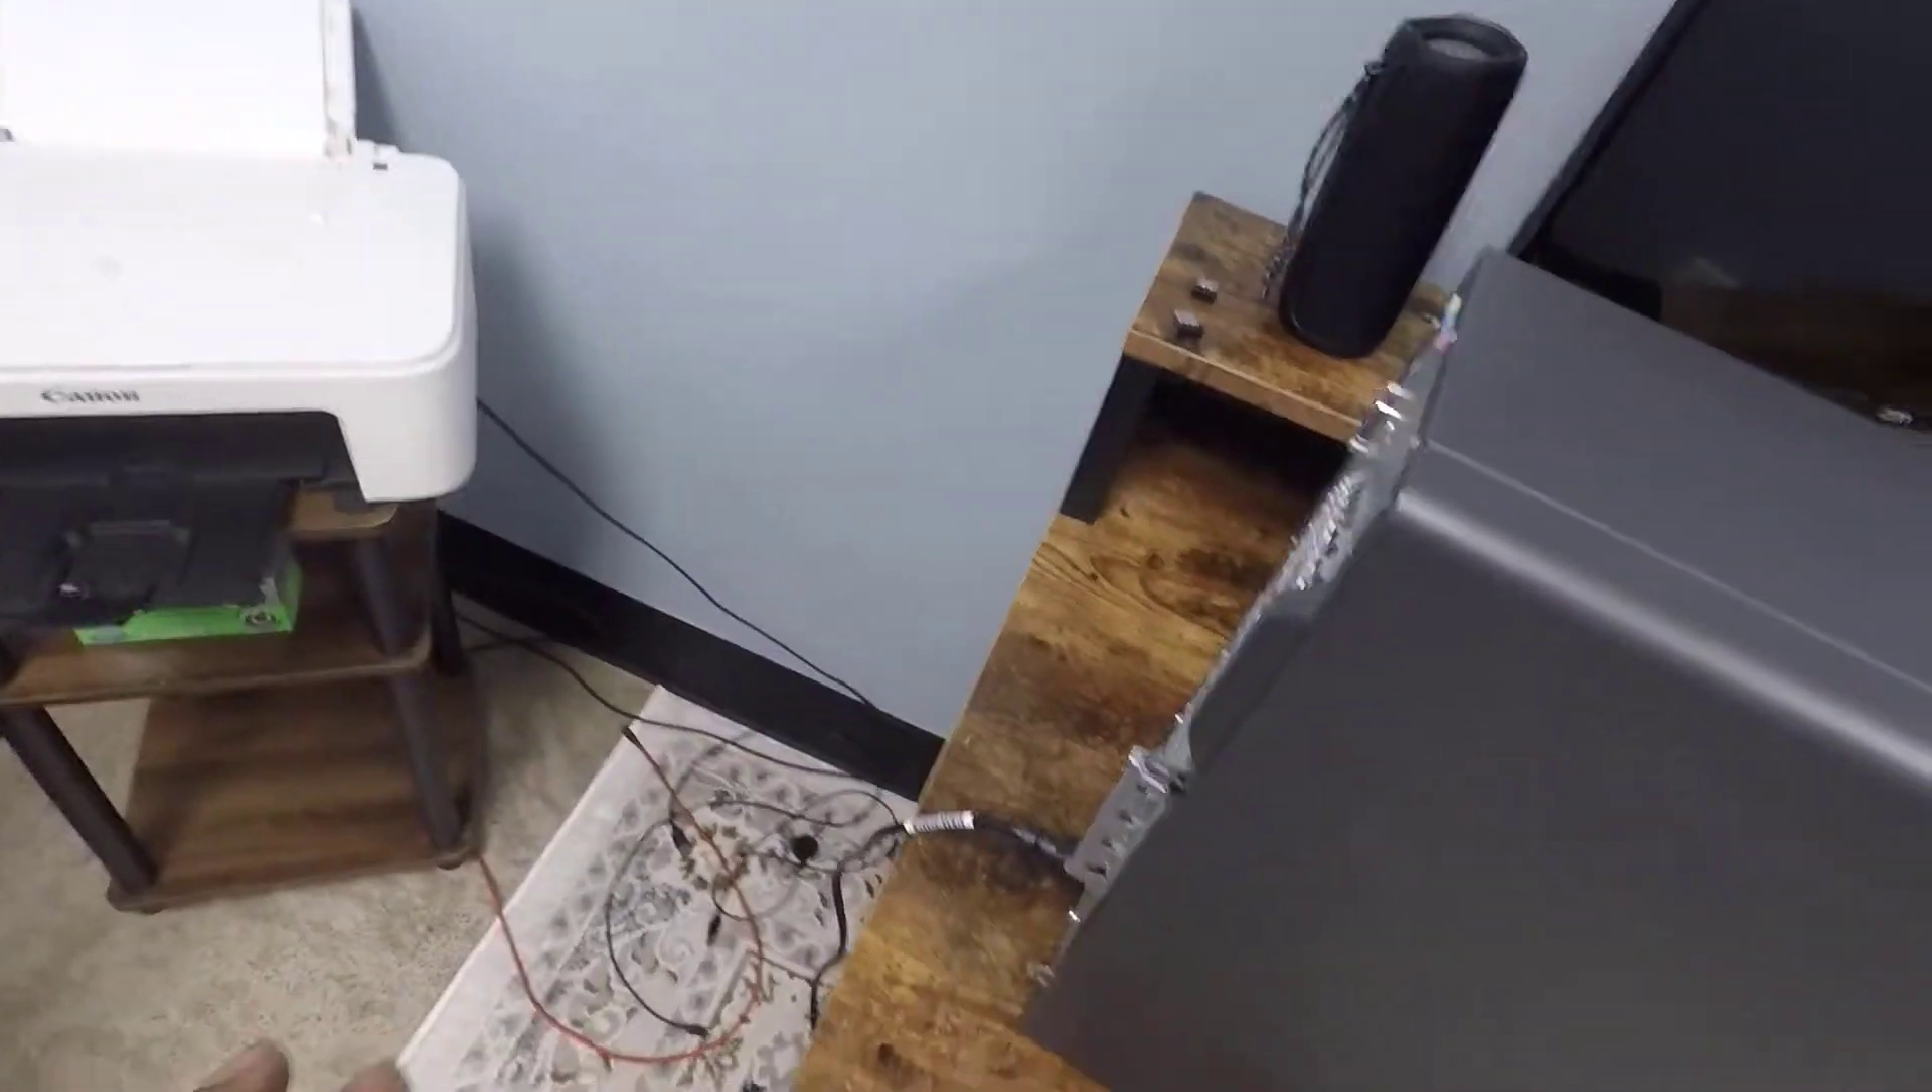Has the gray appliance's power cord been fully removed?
No.